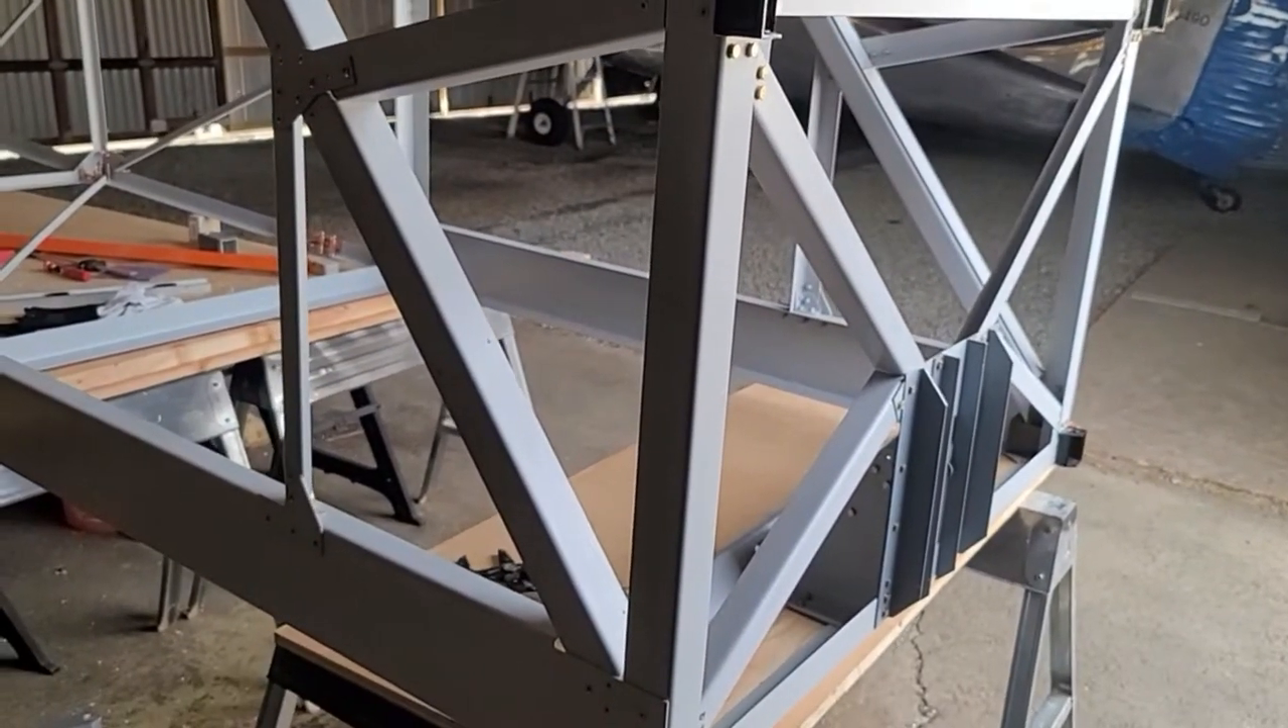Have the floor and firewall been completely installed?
No.